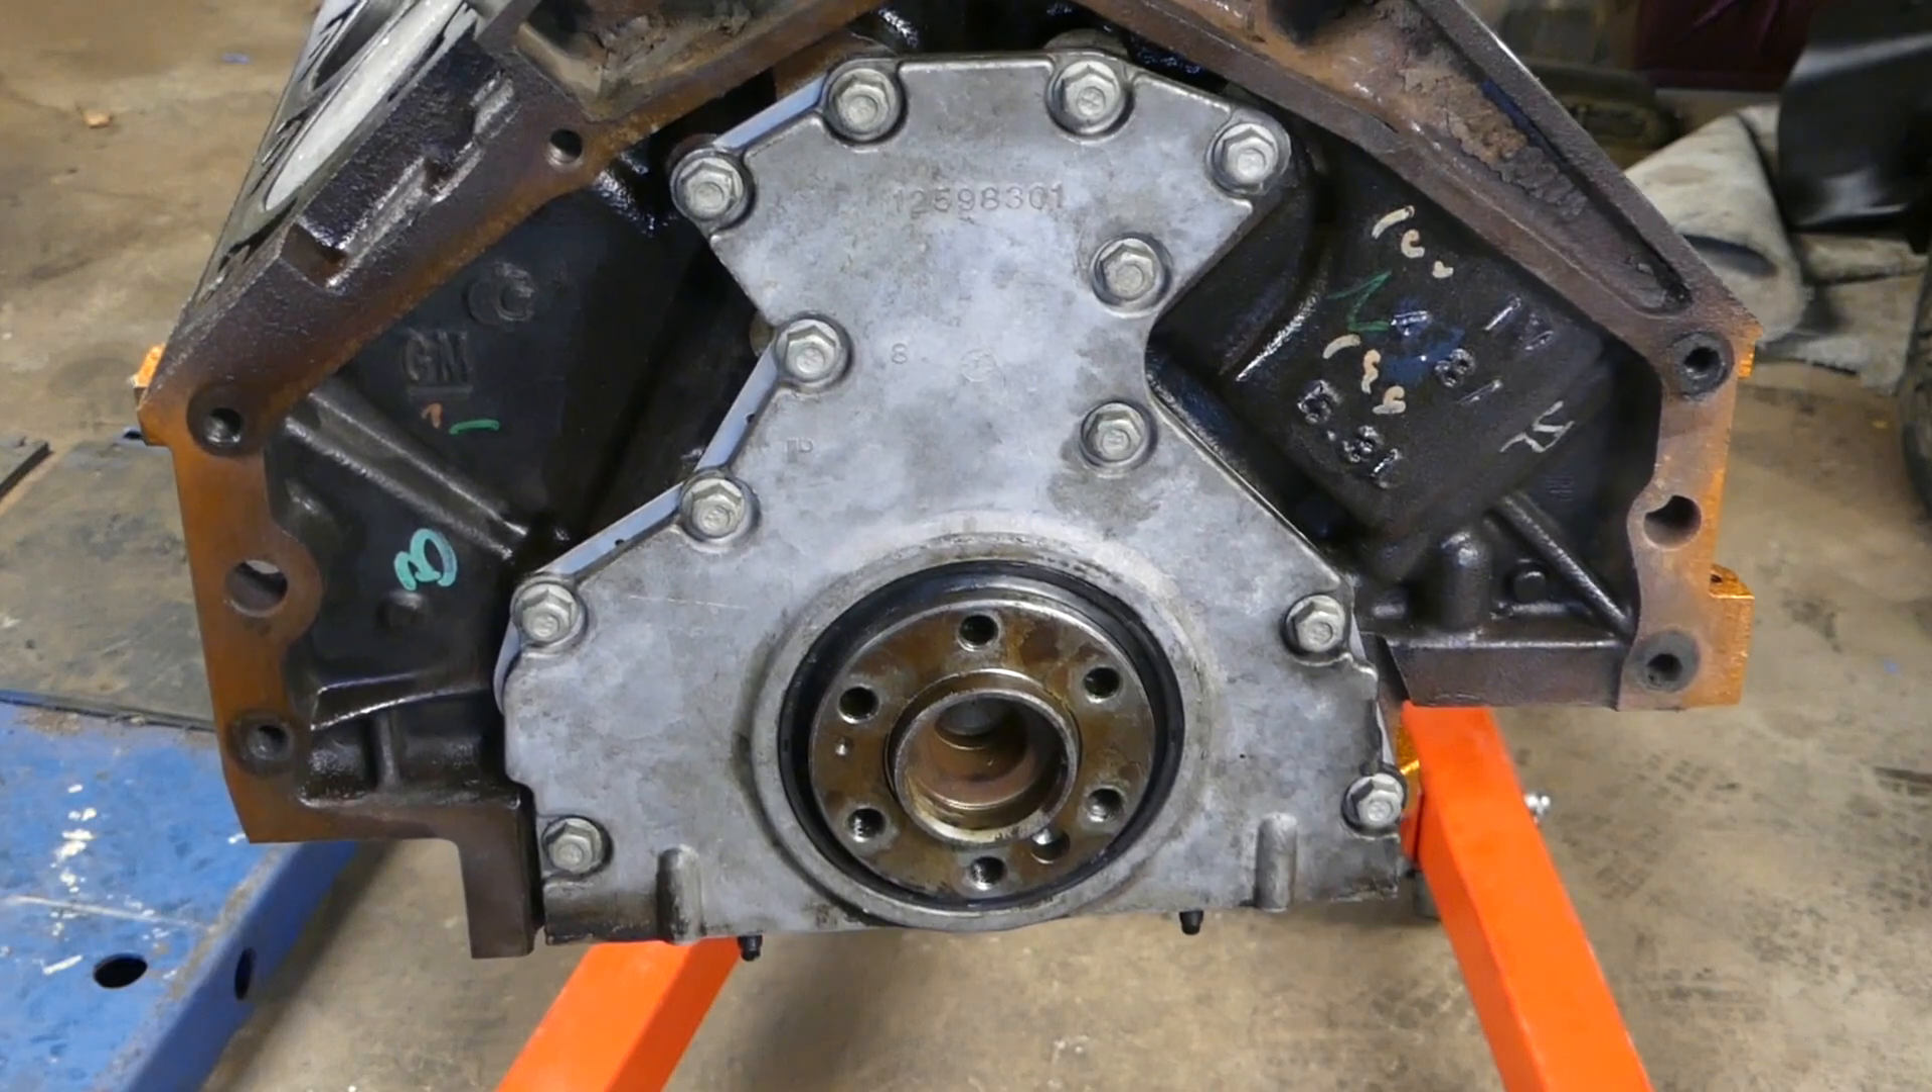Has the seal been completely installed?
Yes.